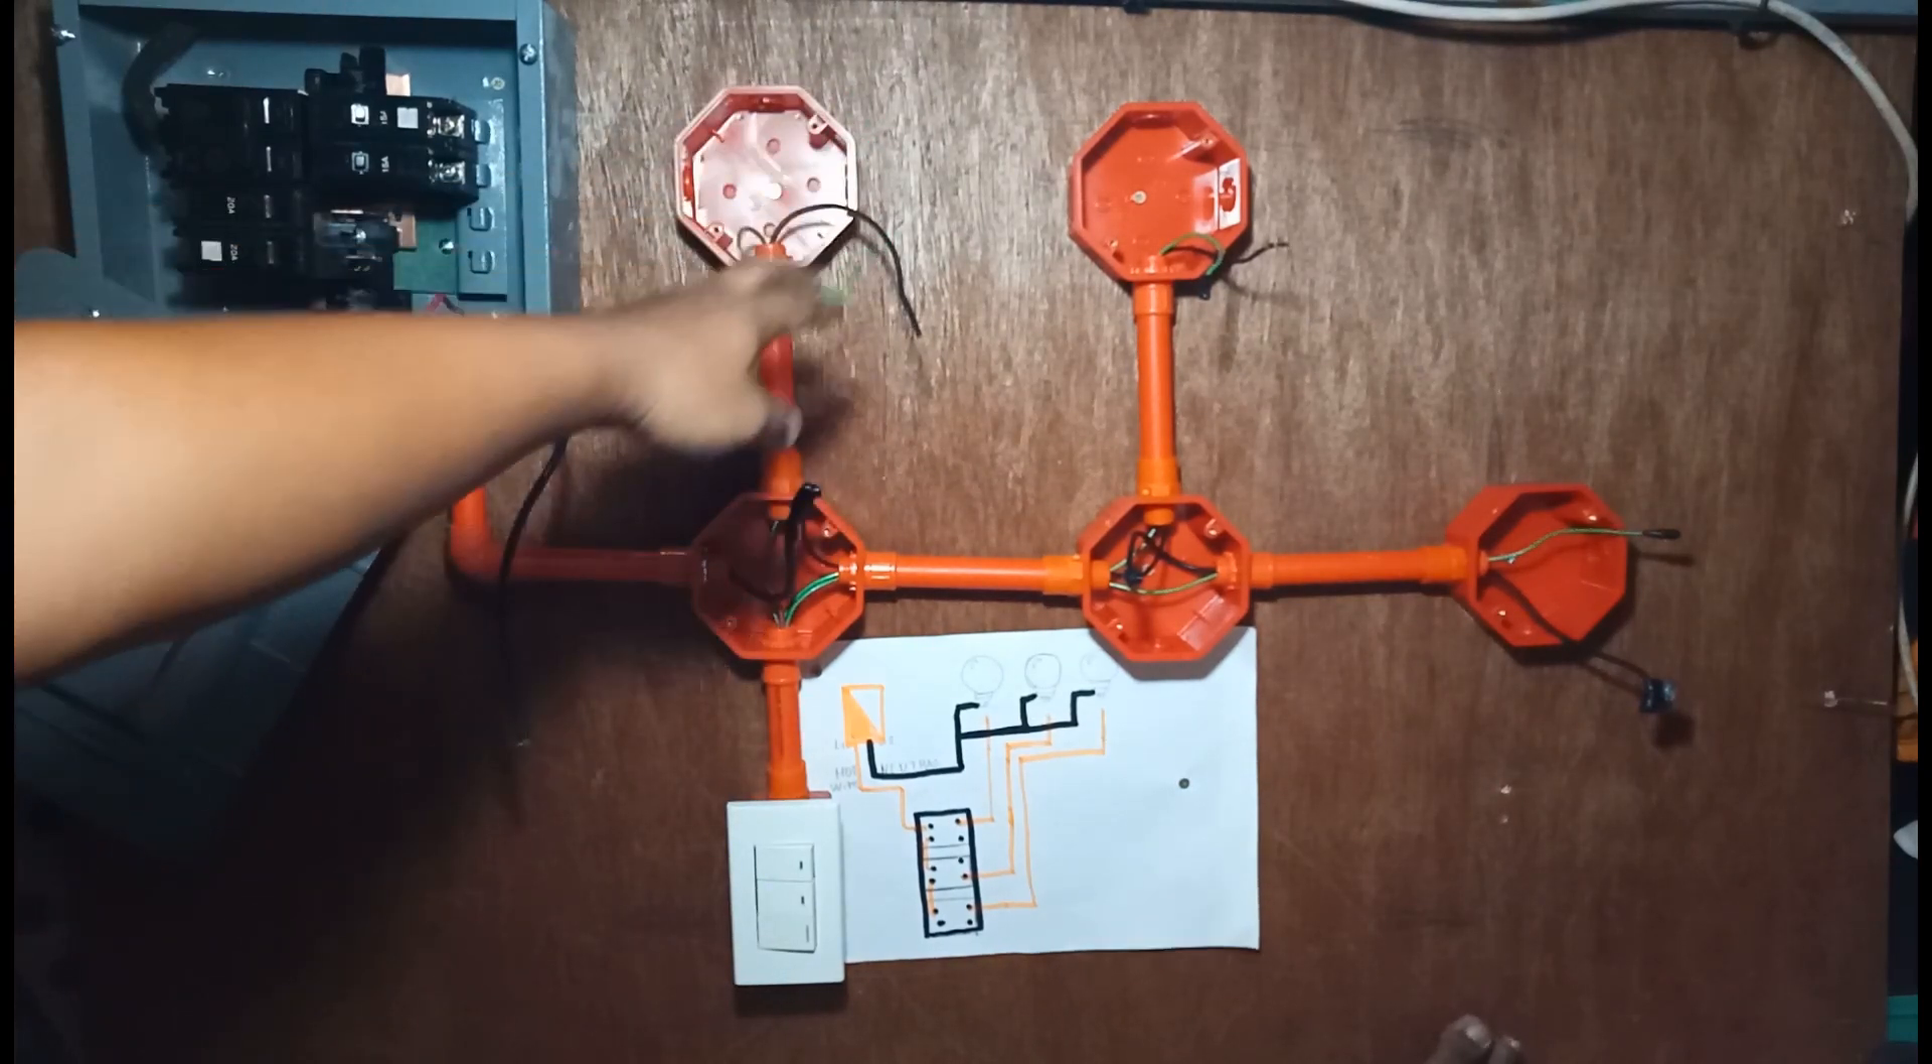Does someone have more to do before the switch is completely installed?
No.